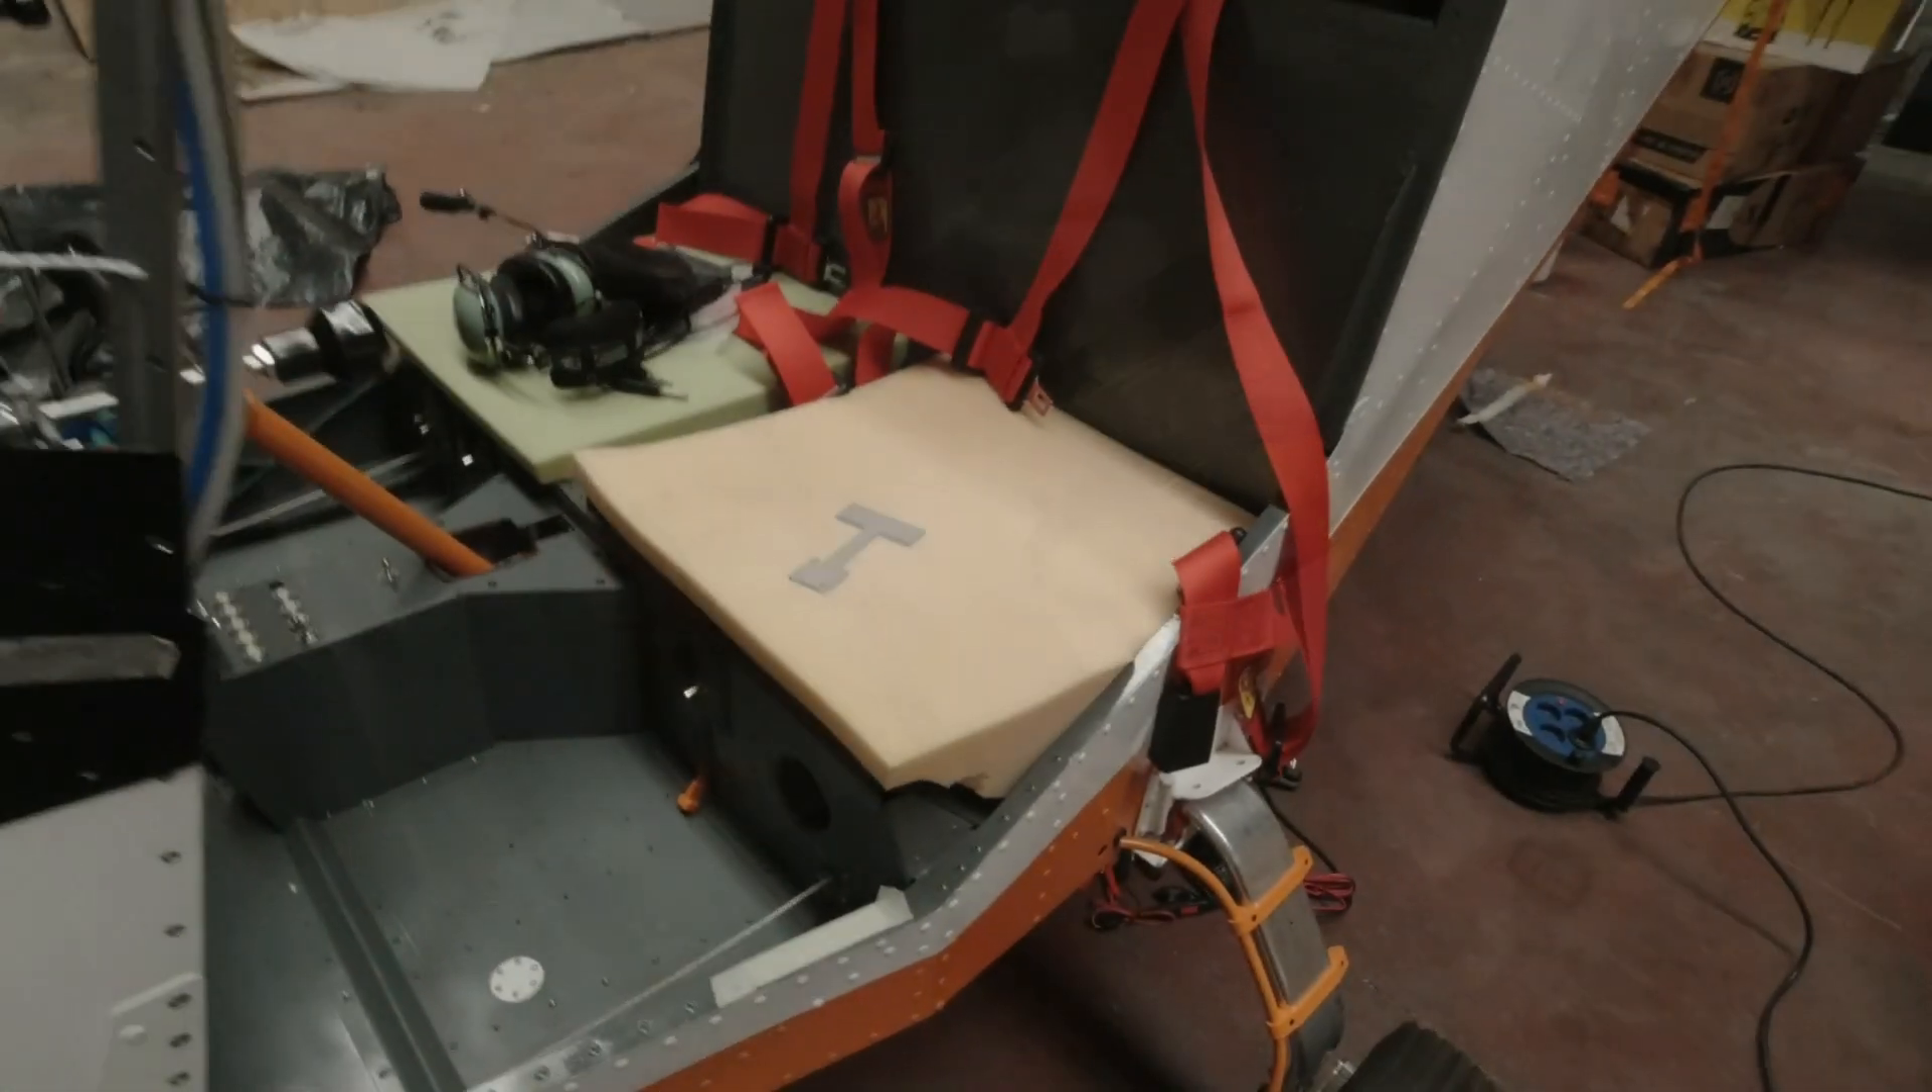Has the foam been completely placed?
Yes.